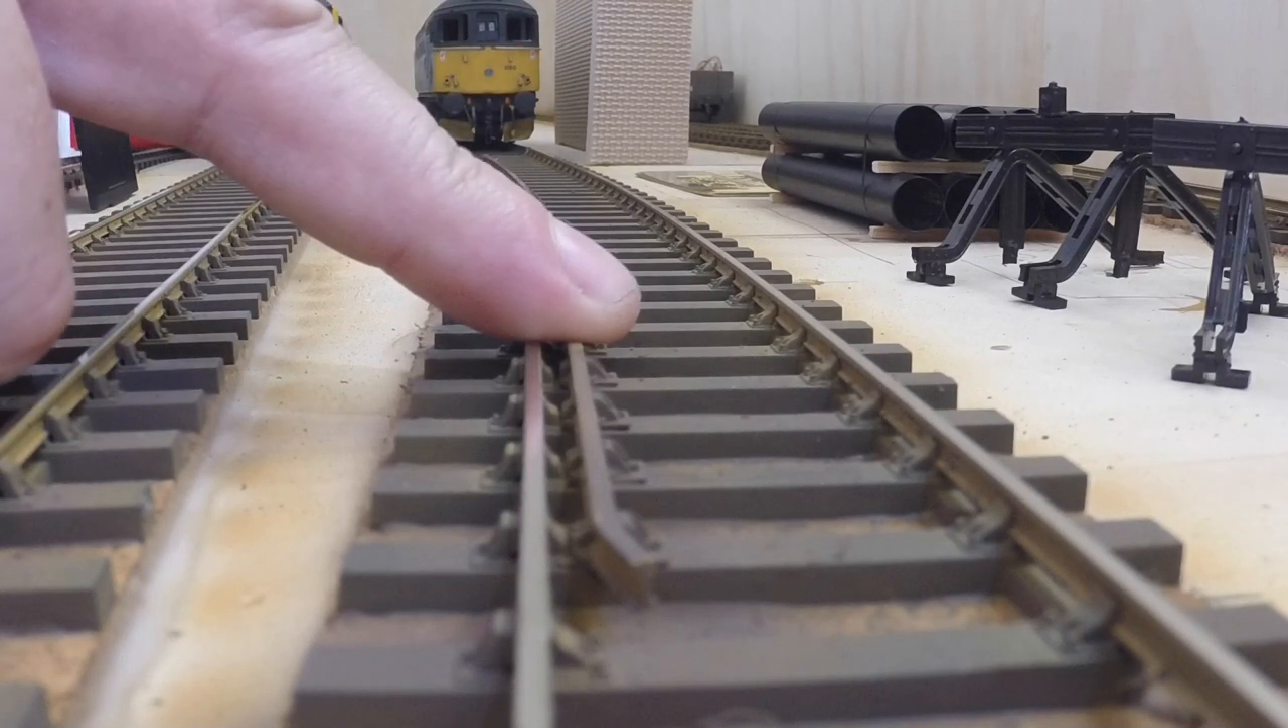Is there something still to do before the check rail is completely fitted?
No.